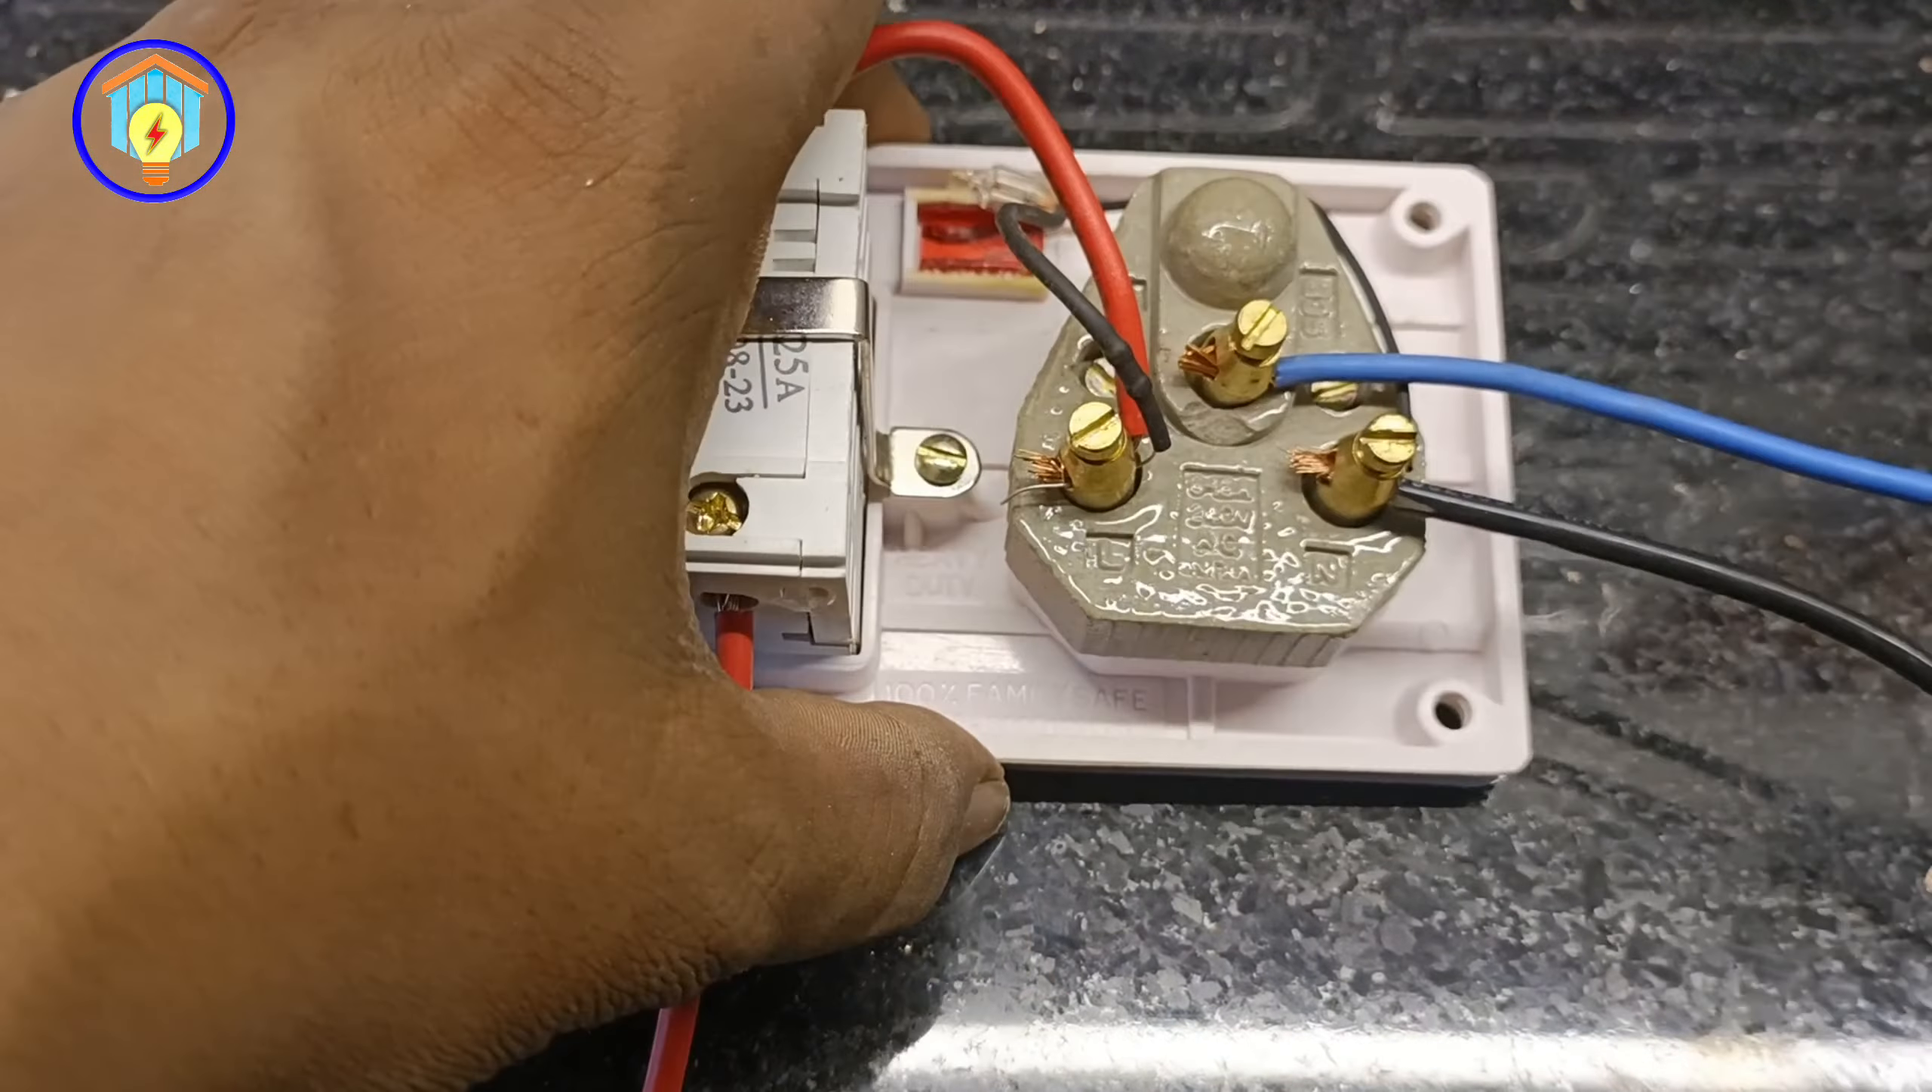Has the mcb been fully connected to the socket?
Yes.